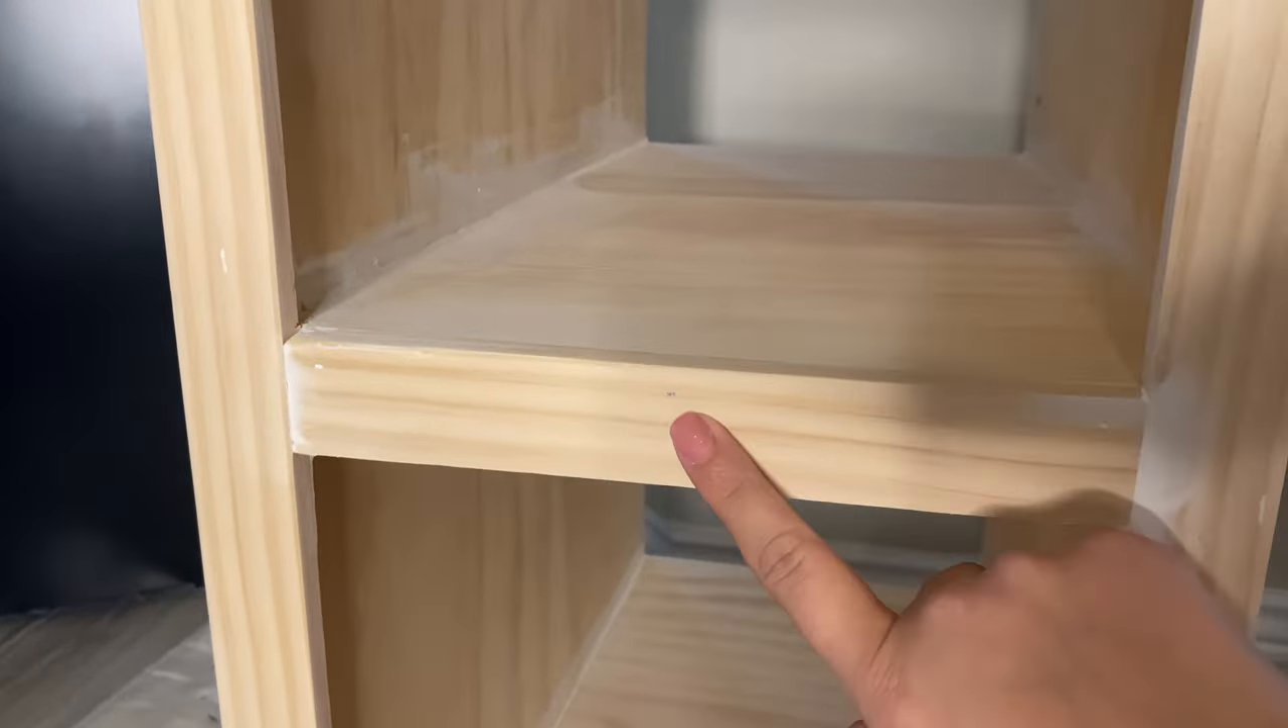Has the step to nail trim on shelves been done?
Yes.